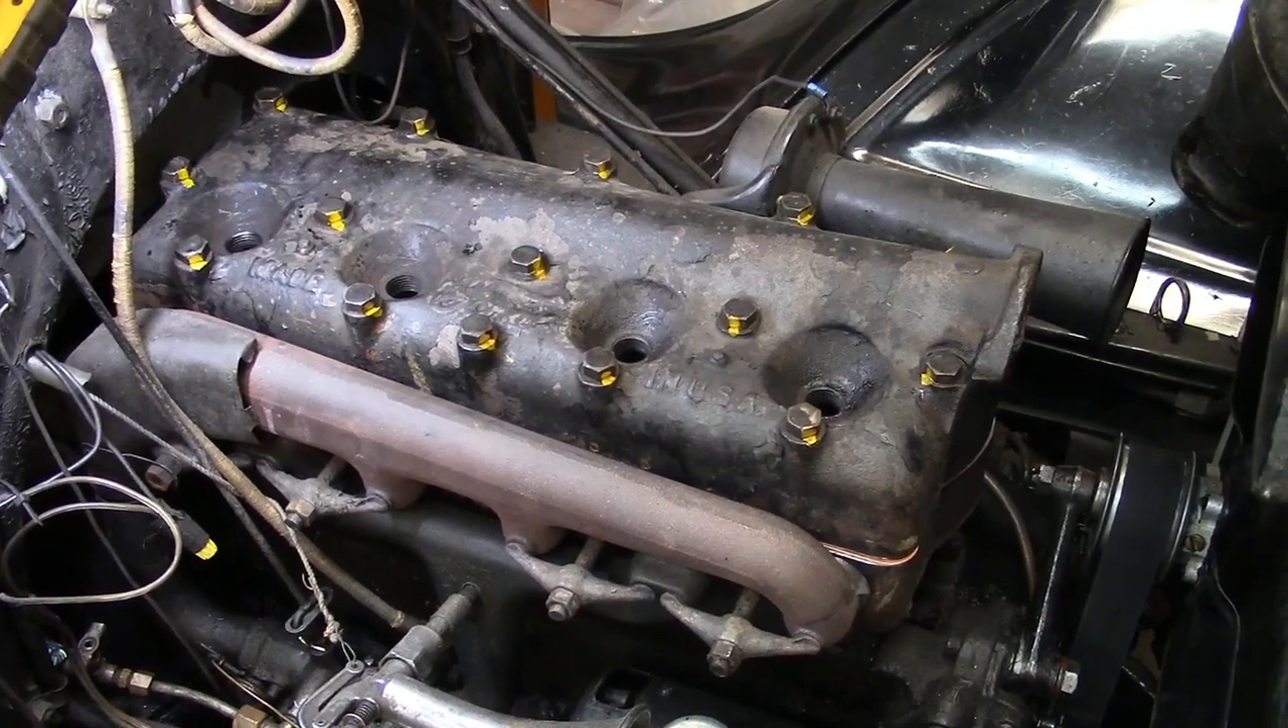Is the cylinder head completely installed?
Yes.